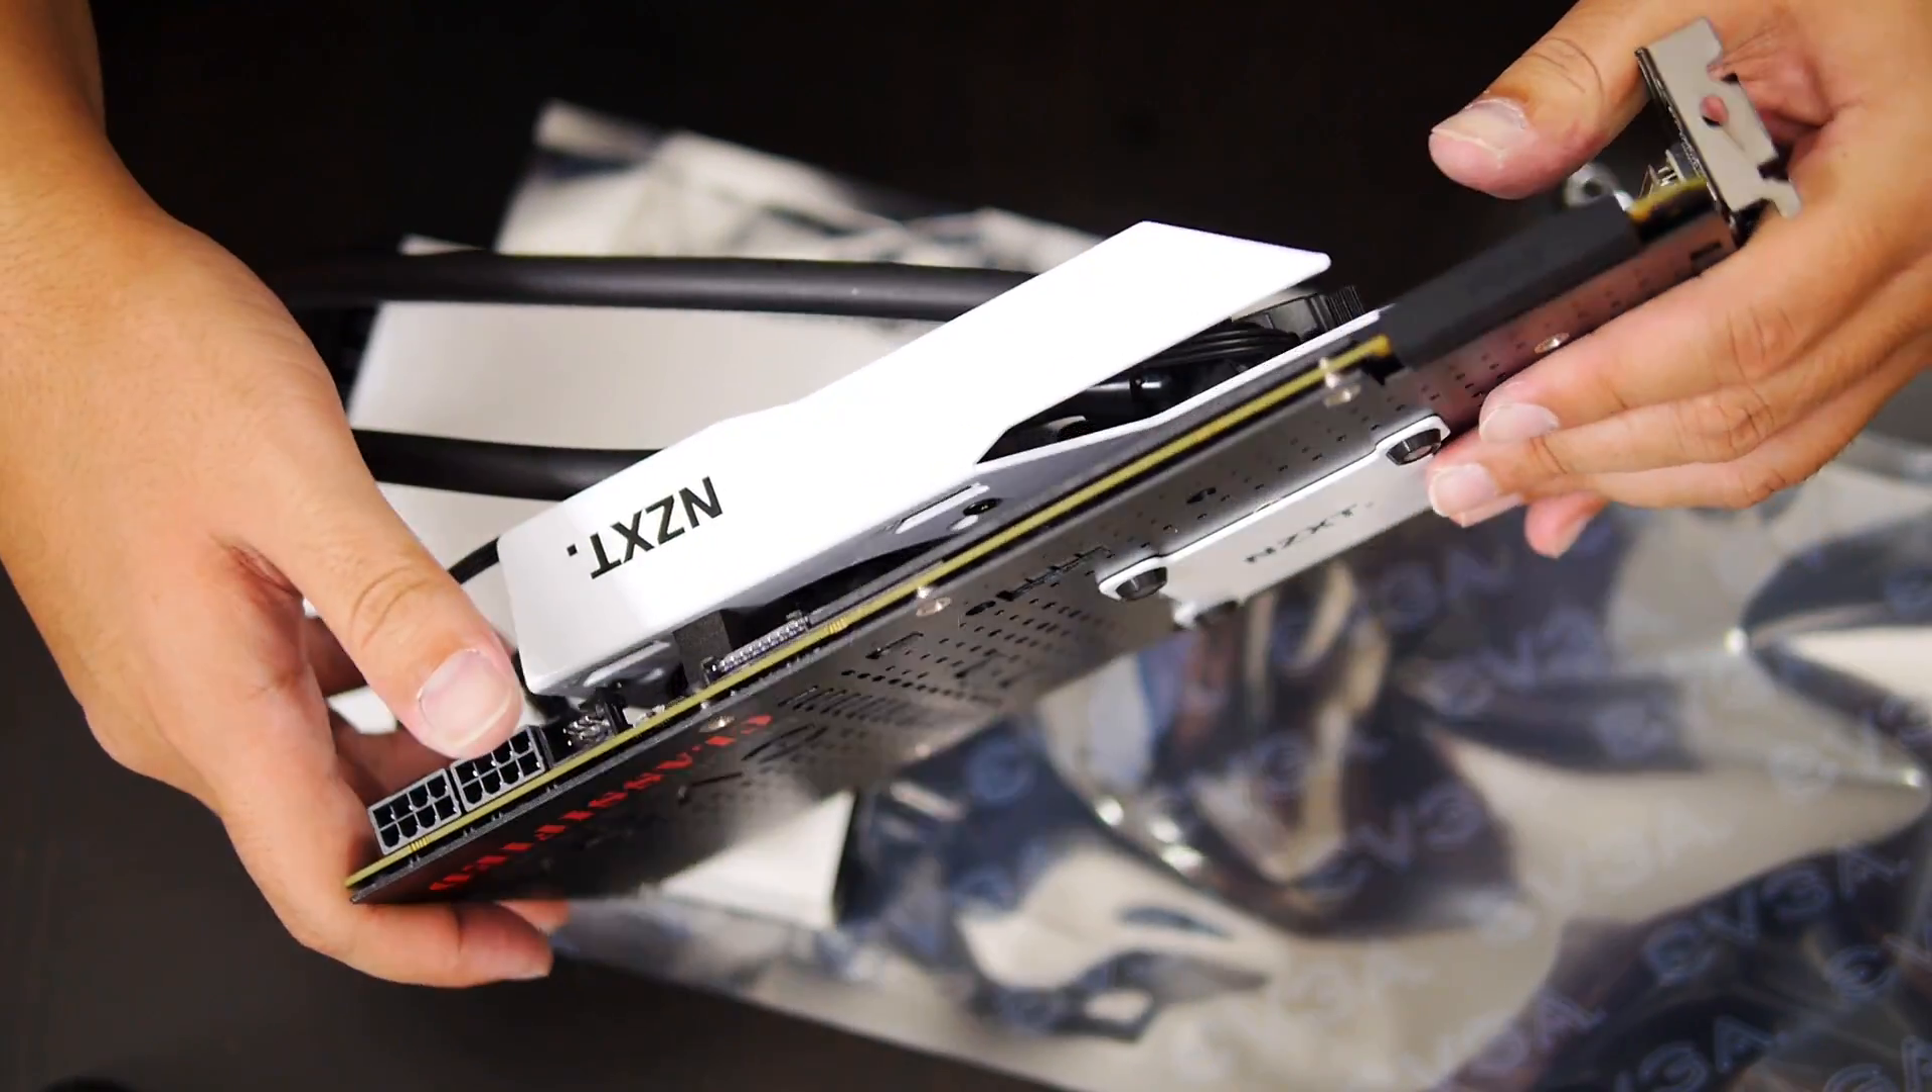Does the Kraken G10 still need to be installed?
No.